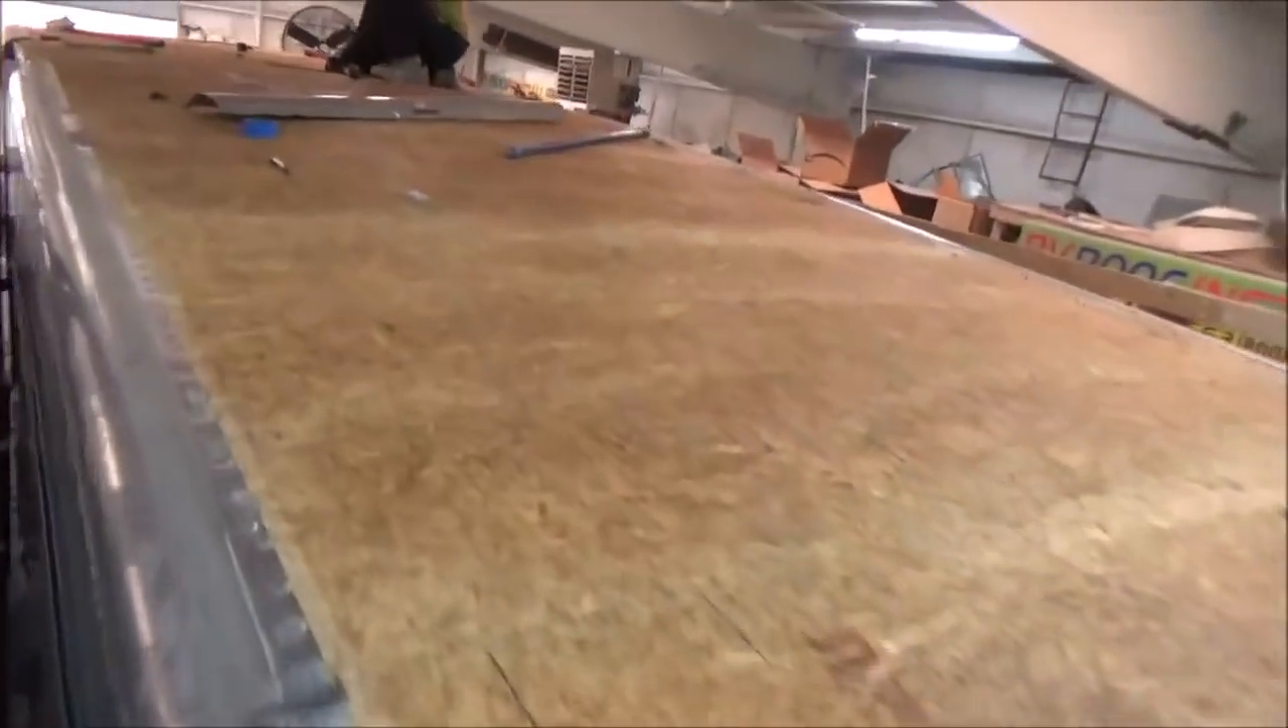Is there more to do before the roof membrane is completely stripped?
No.